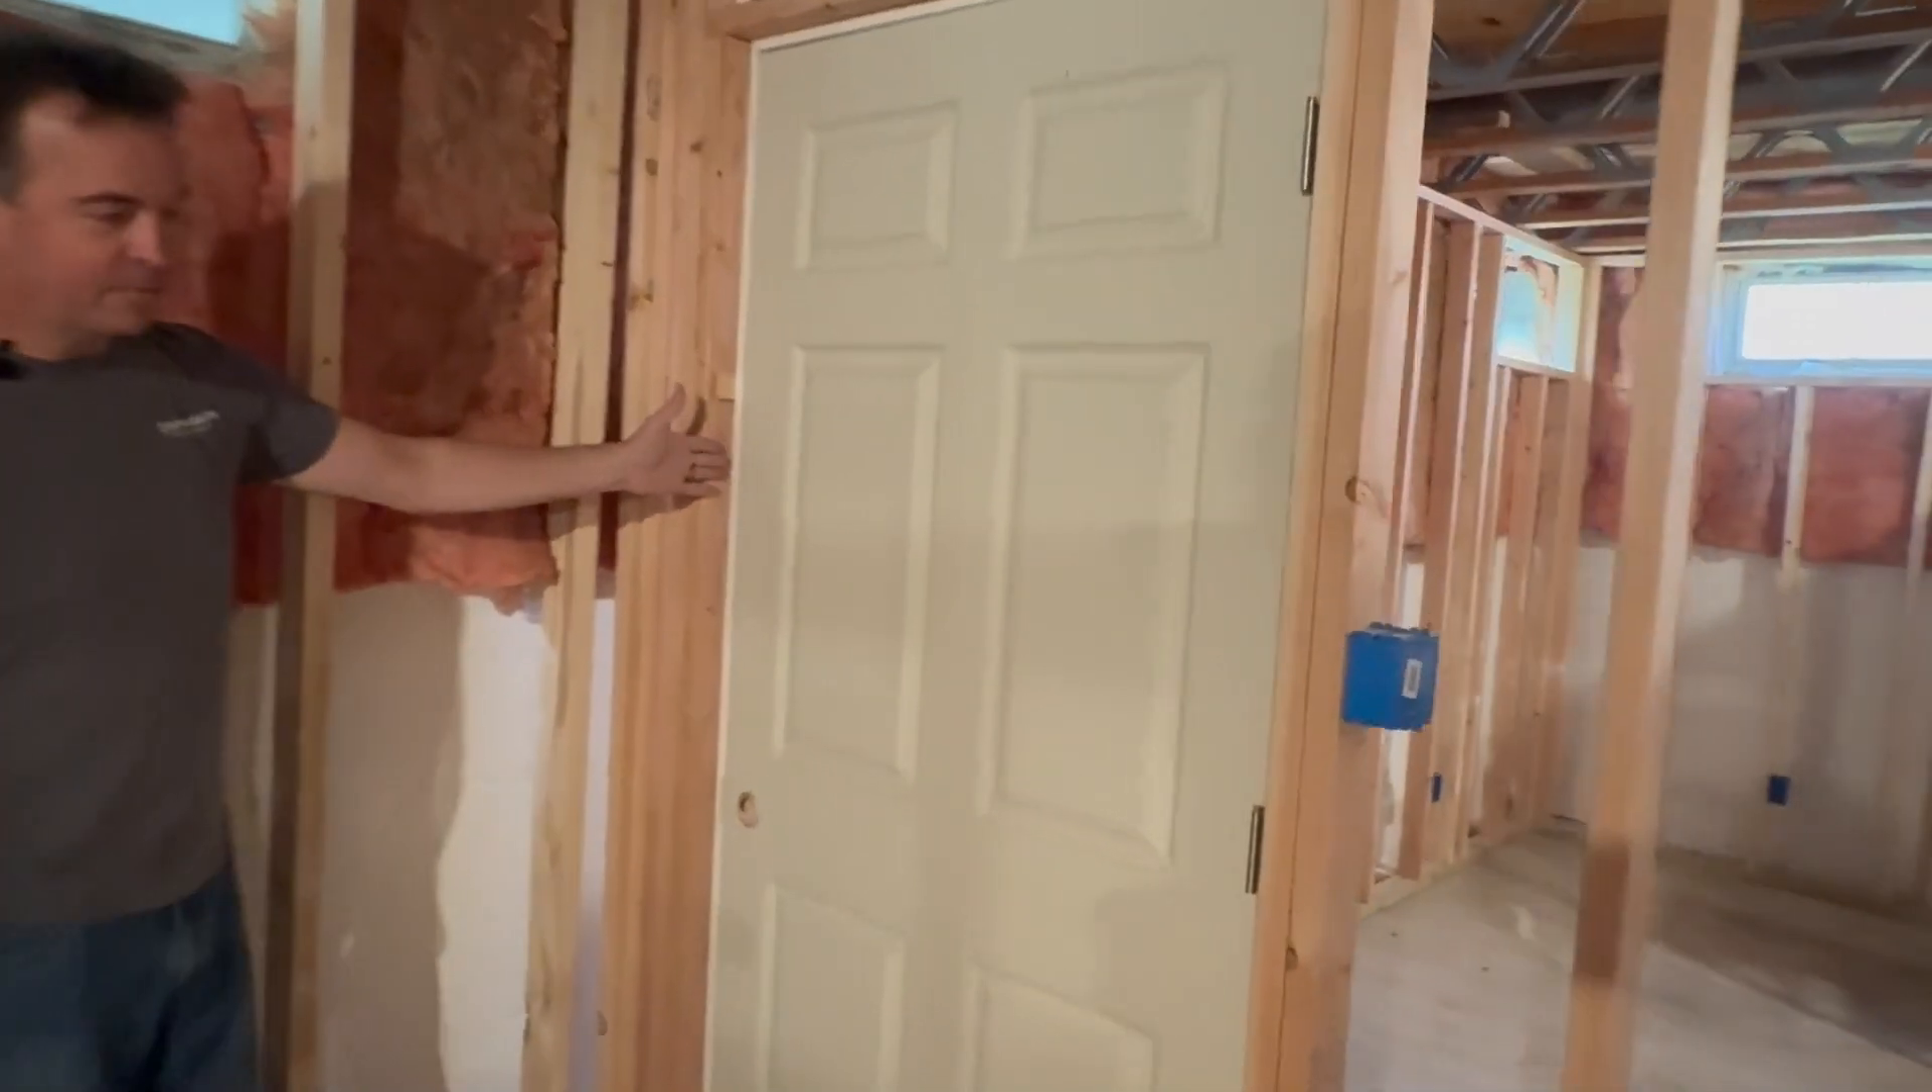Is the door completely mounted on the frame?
Yes.